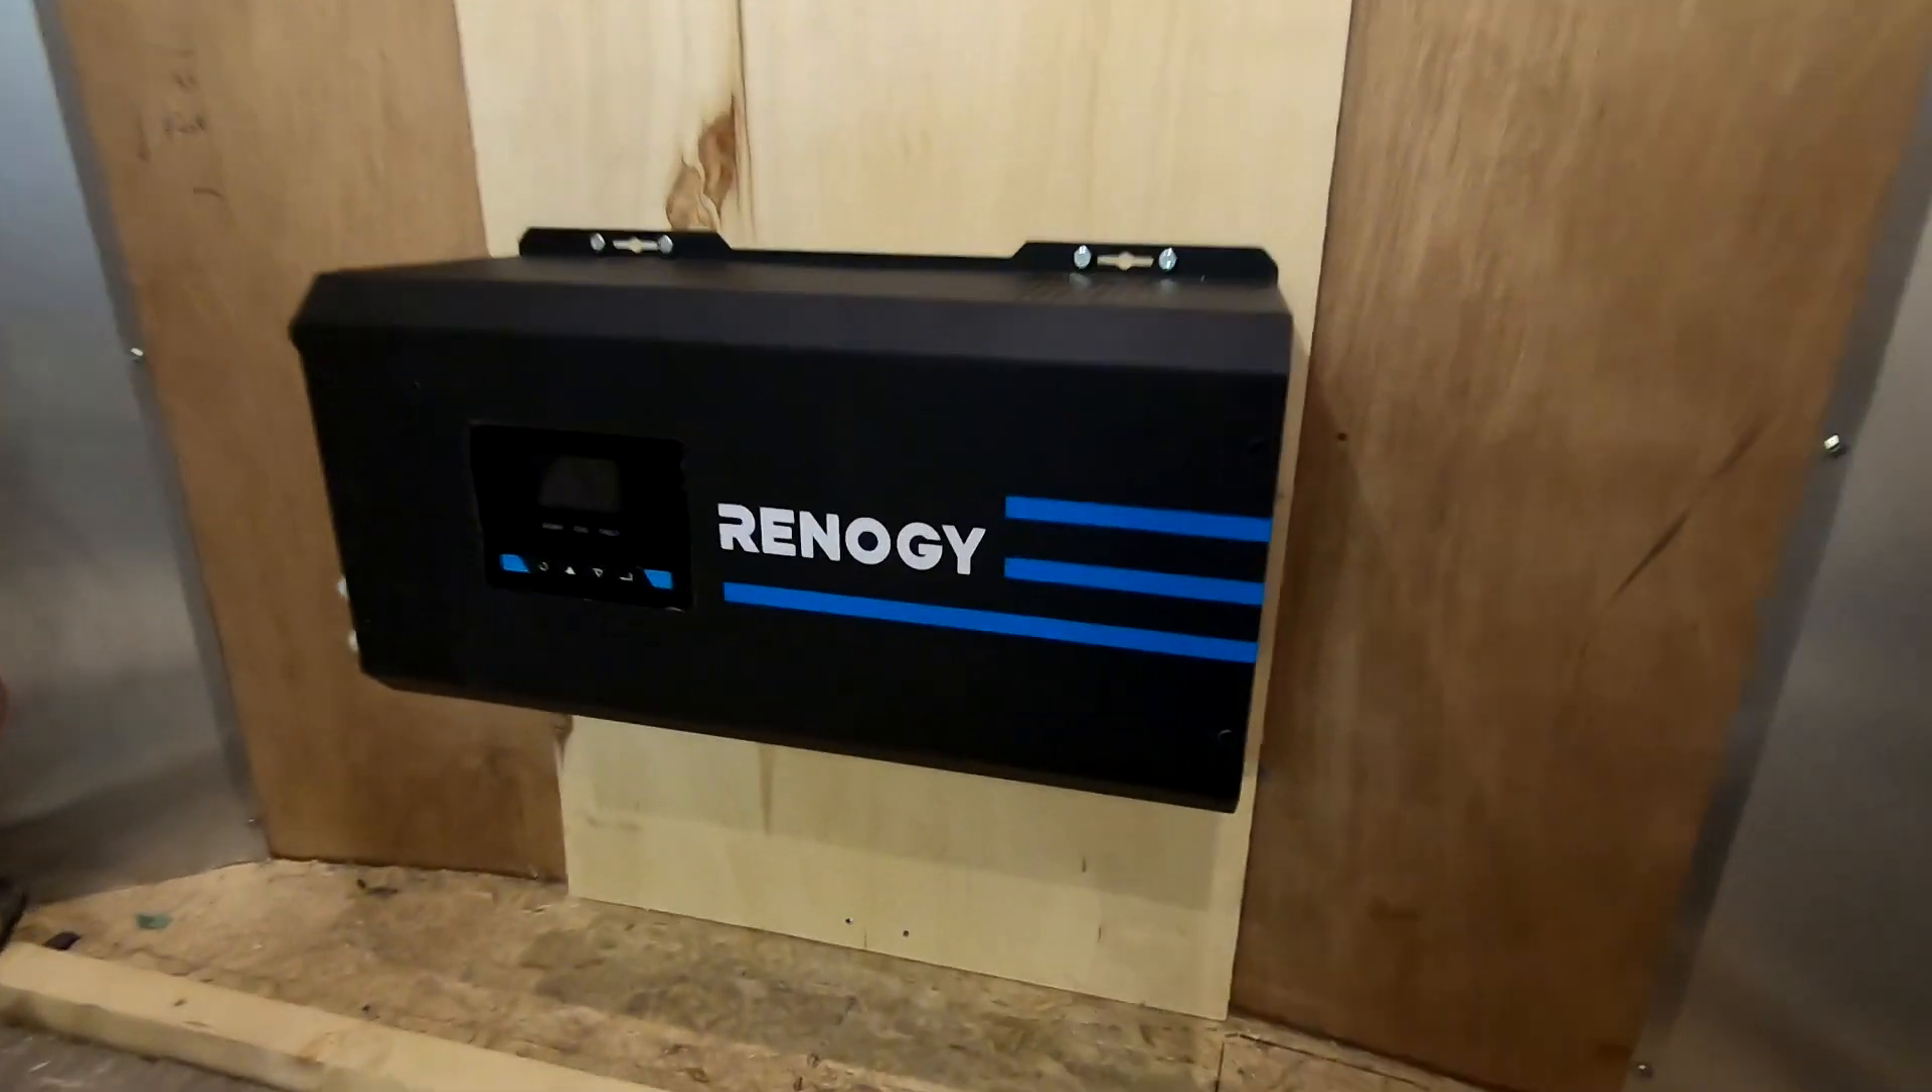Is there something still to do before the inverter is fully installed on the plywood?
No.